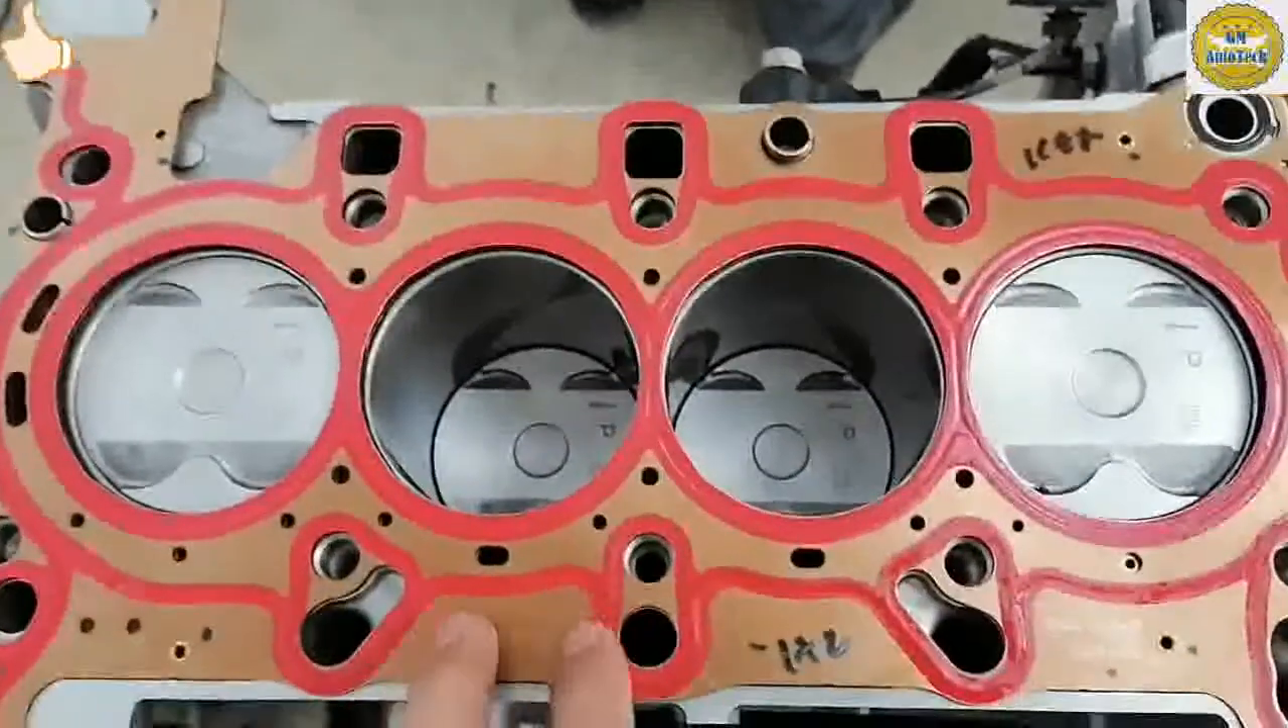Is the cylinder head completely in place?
No.